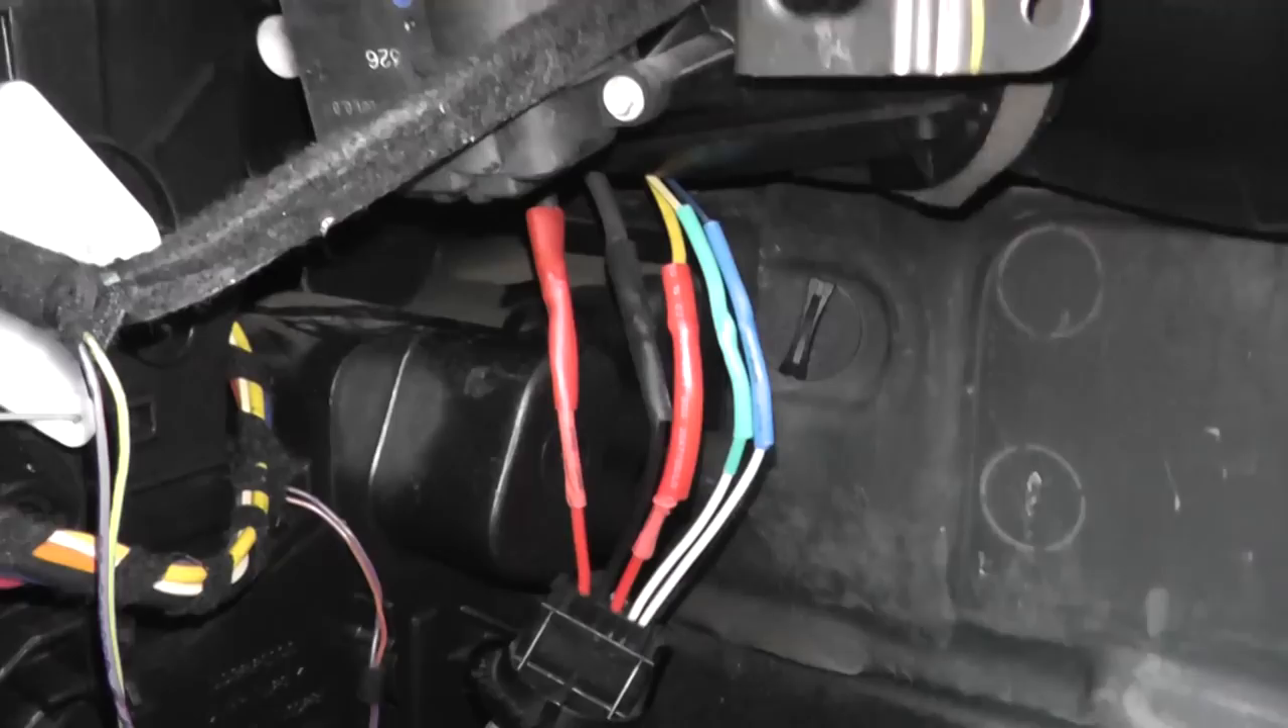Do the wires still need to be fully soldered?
No.